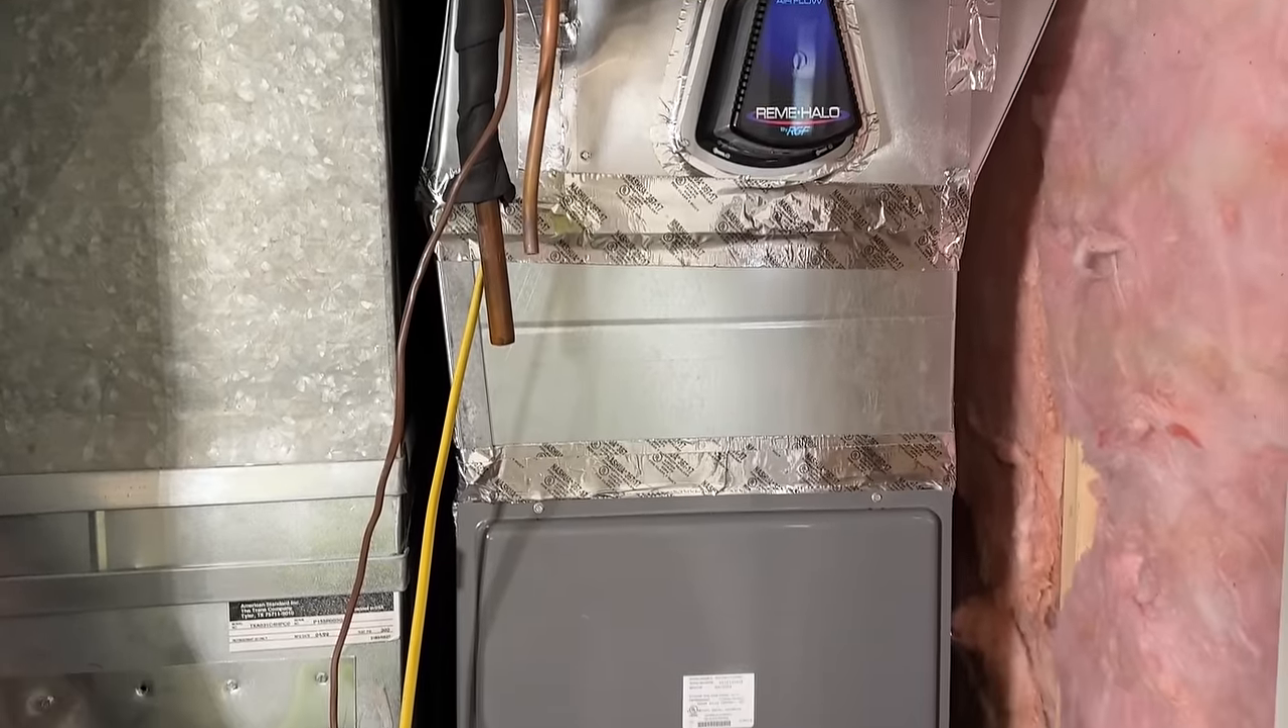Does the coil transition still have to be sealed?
No.